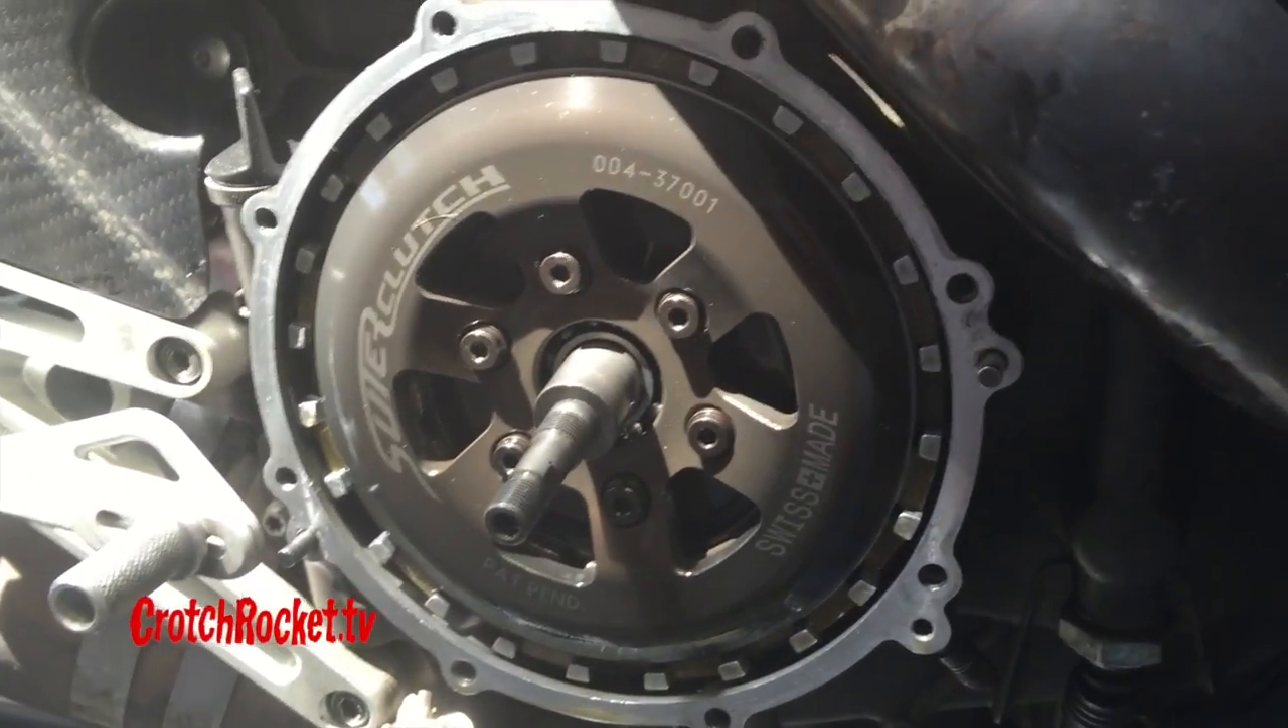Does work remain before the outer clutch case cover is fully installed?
Yes.